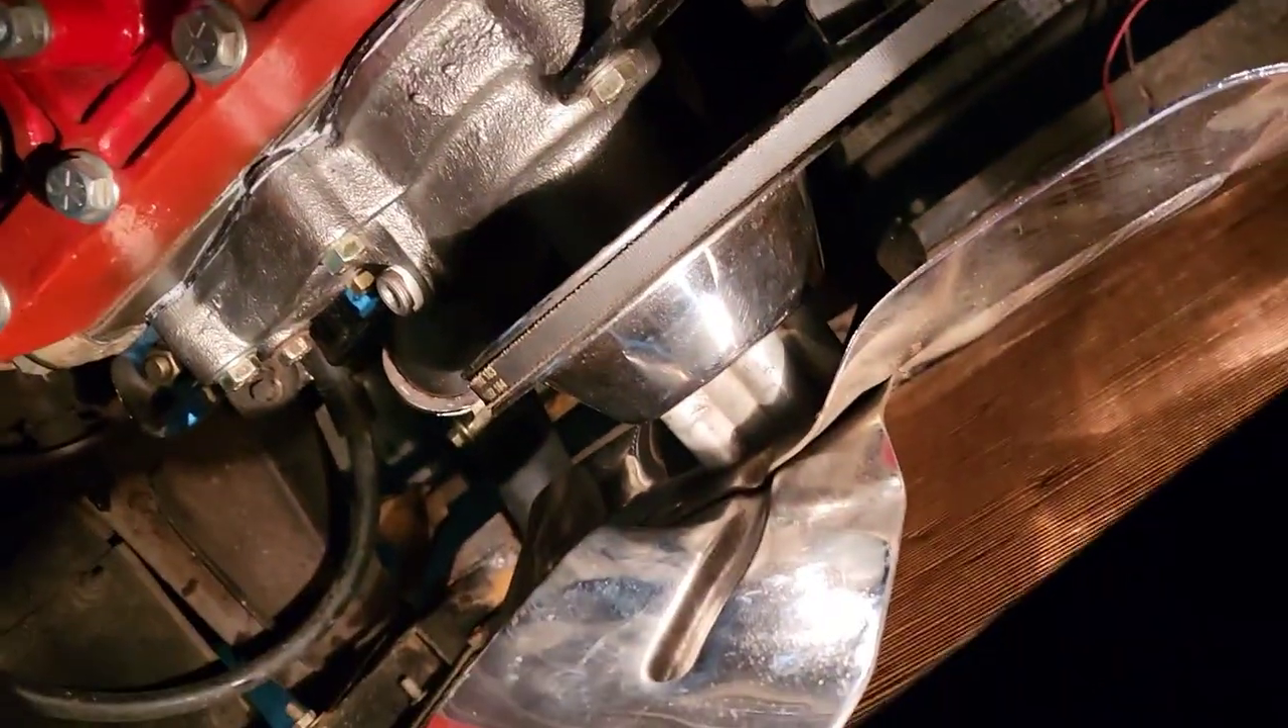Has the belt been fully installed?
Yes.